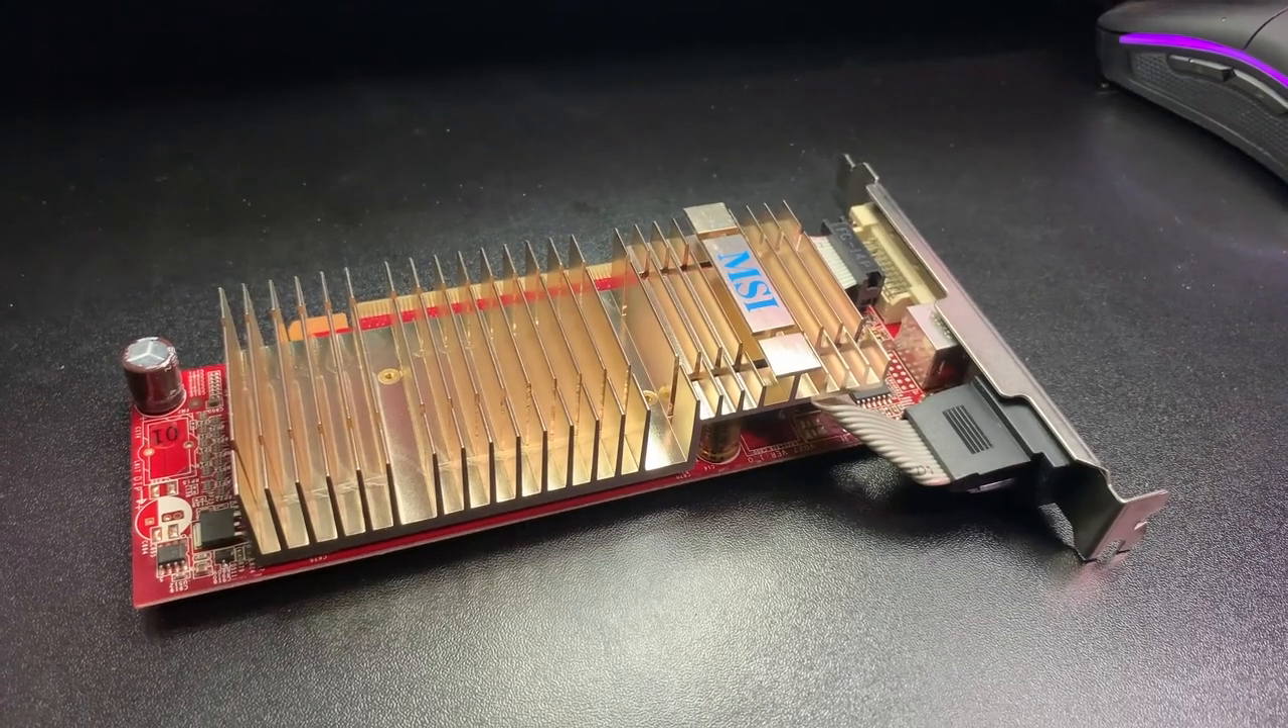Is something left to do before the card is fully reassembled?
No.